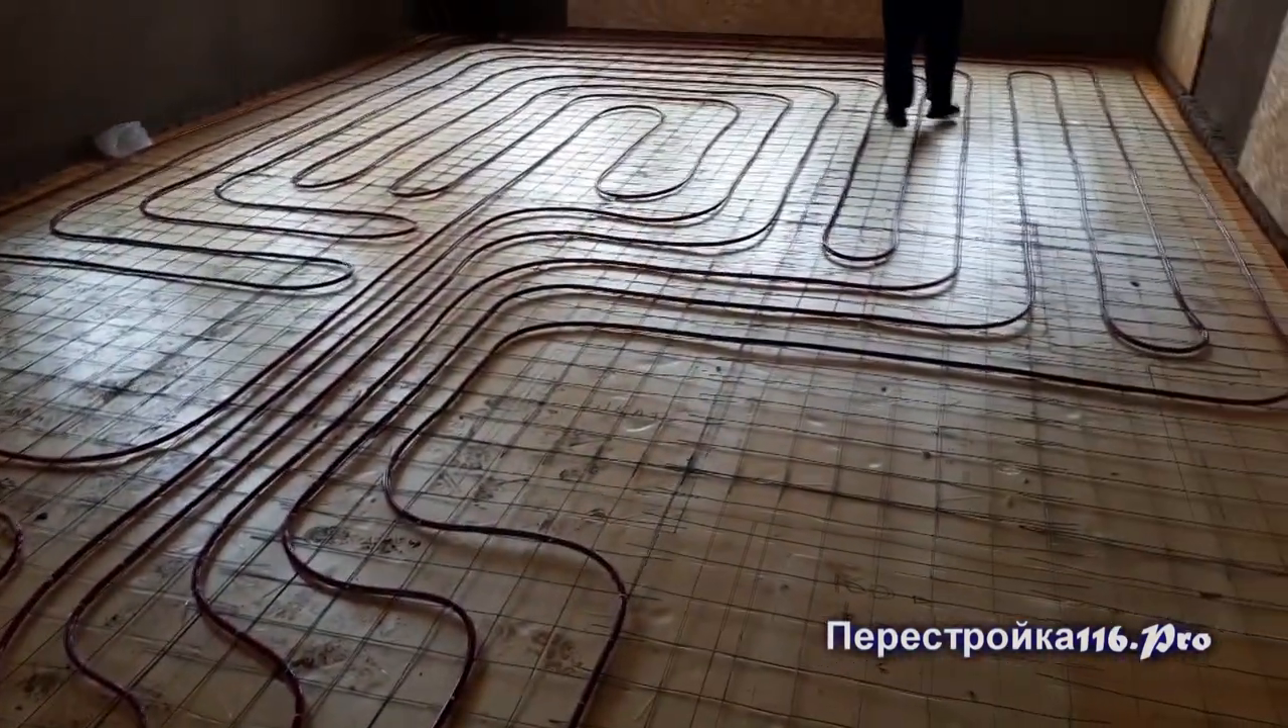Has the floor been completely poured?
No.